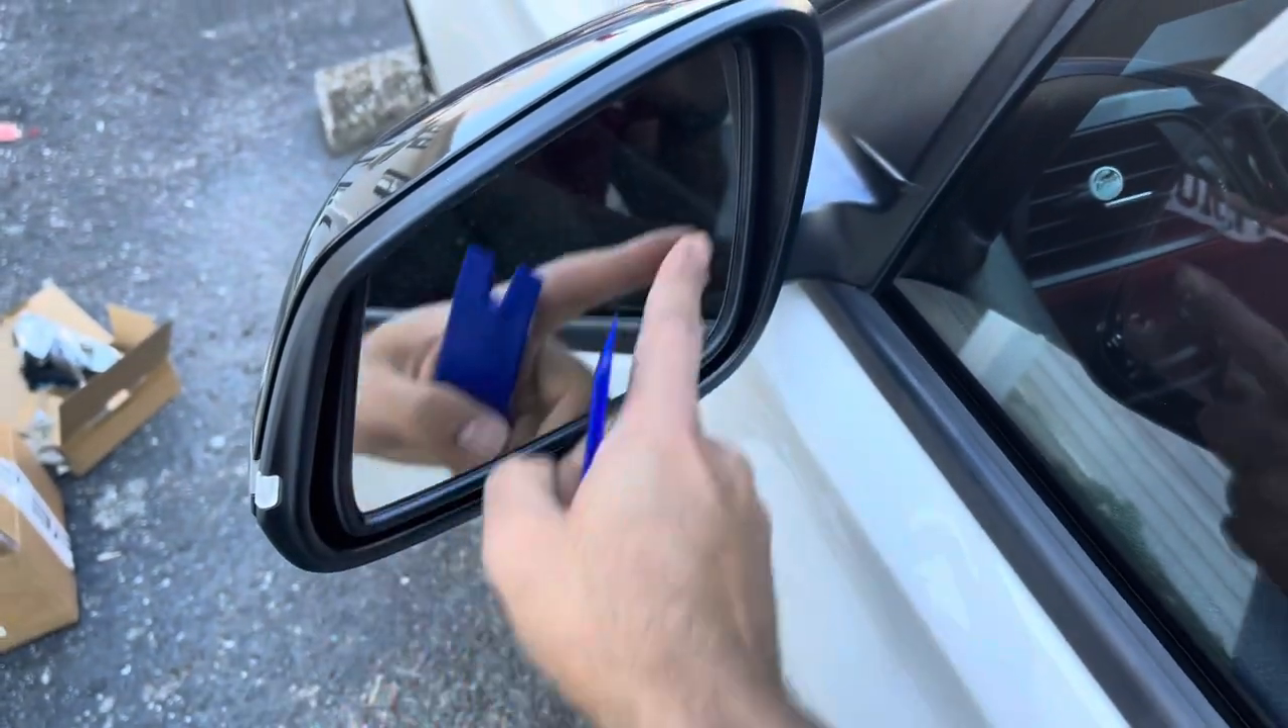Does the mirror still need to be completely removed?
Yes.